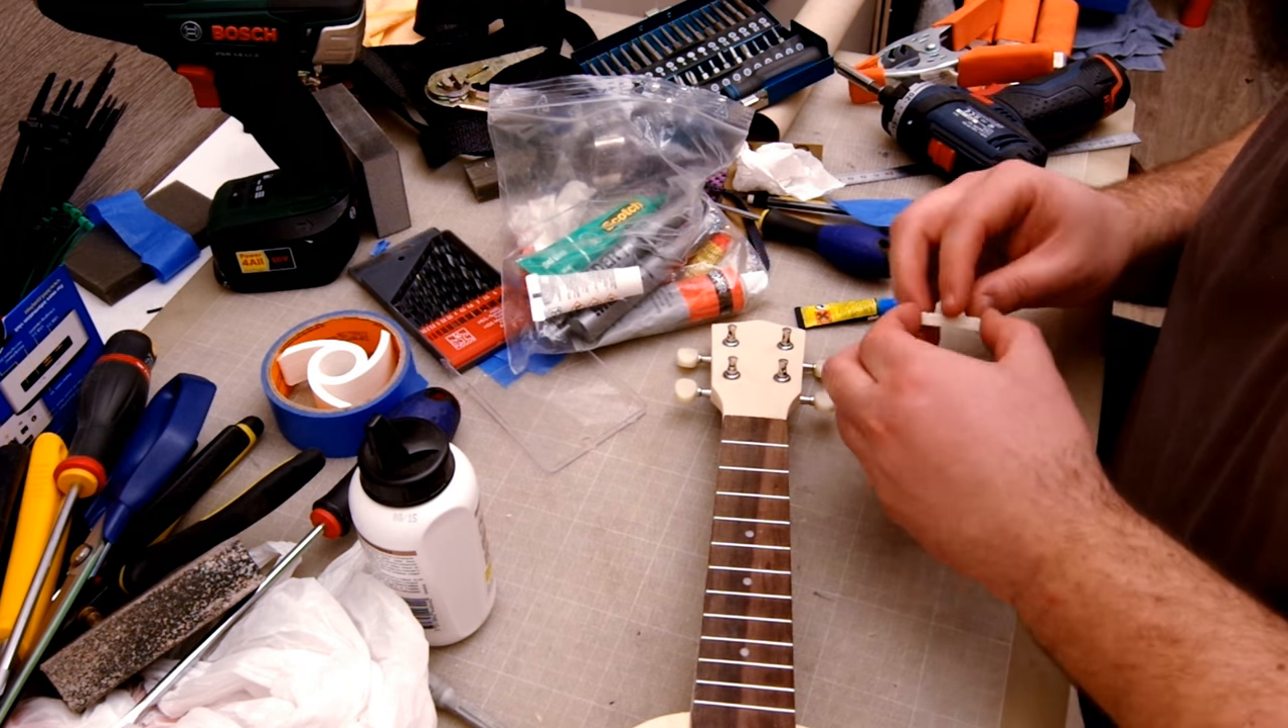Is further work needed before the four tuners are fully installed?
No.